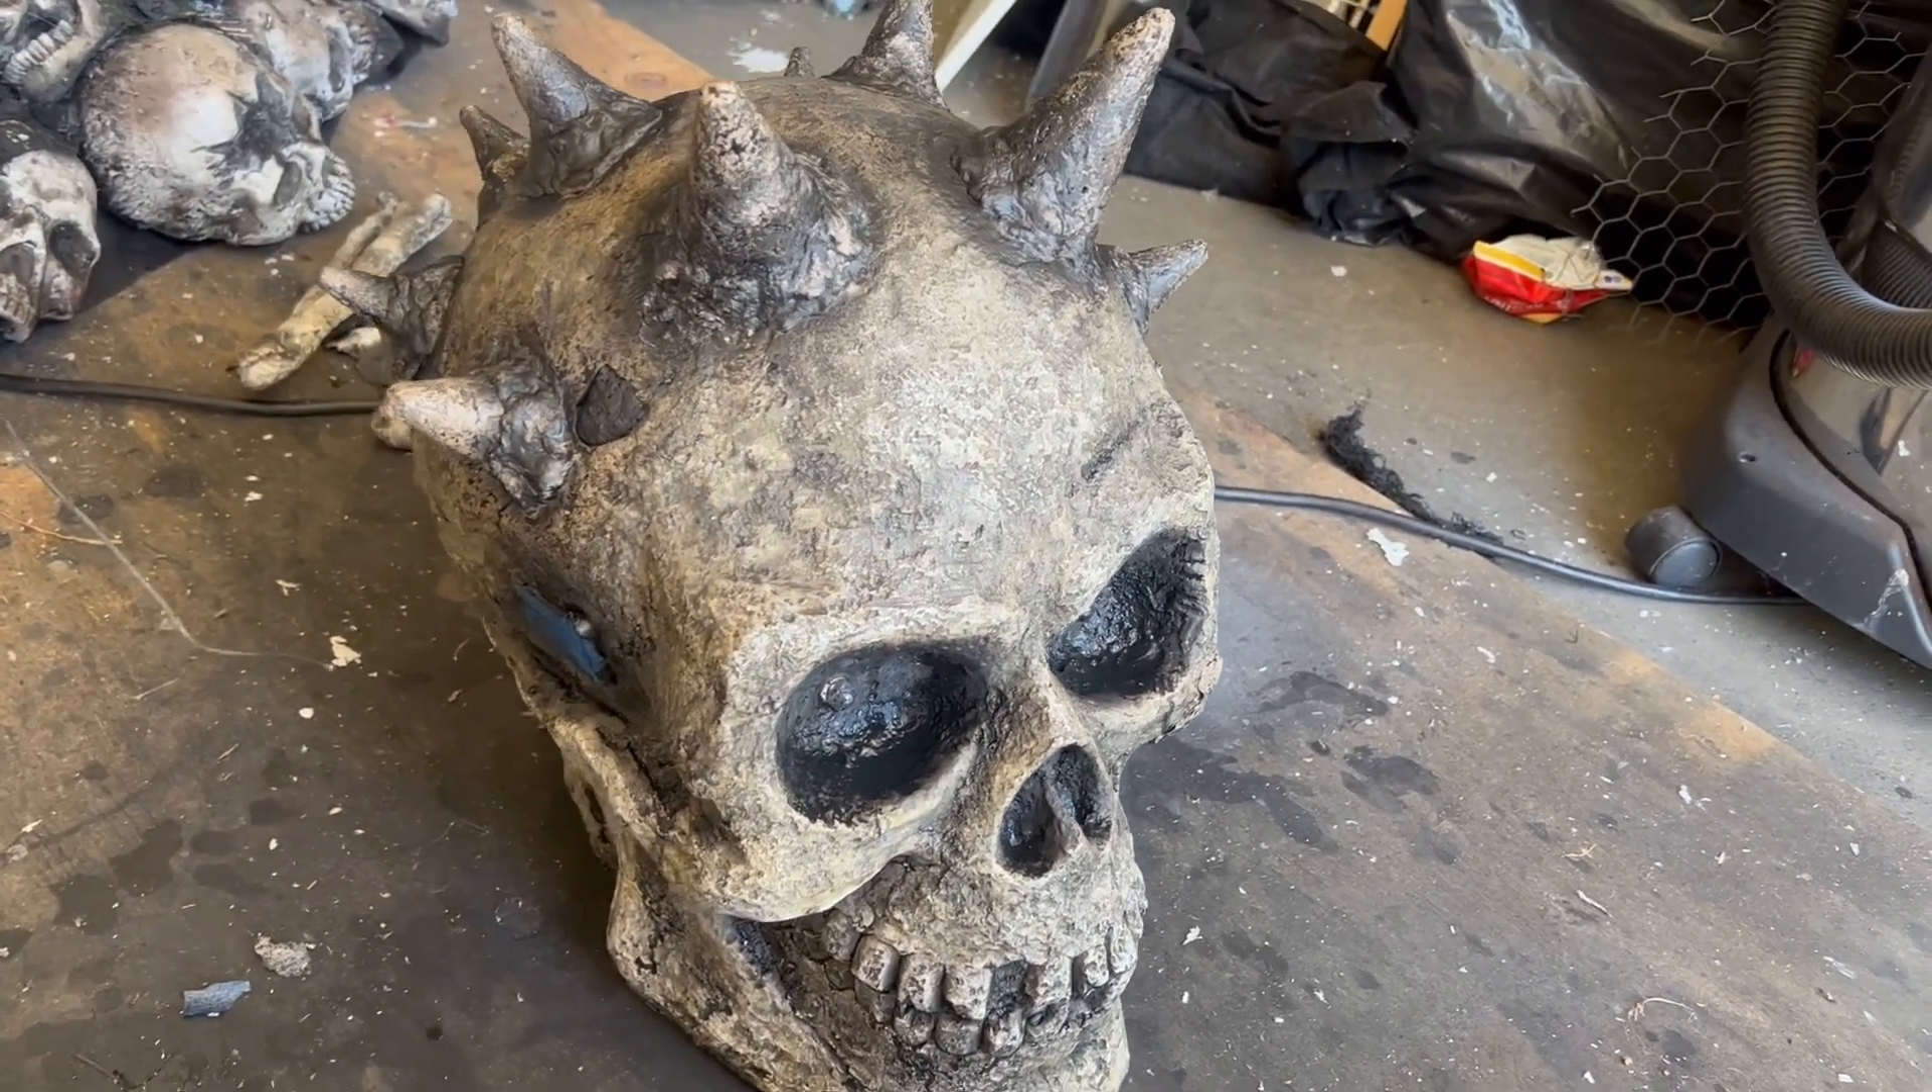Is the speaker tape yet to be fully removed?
Yes.